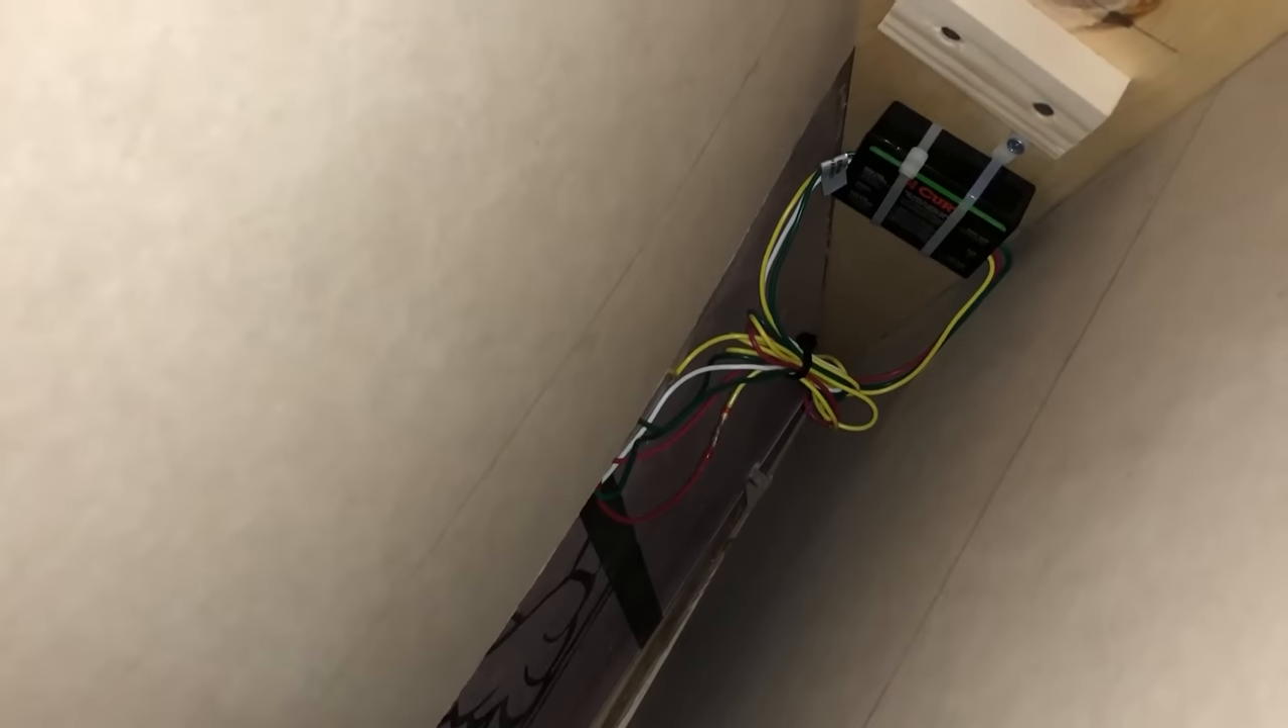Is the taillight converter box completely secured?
Yes.